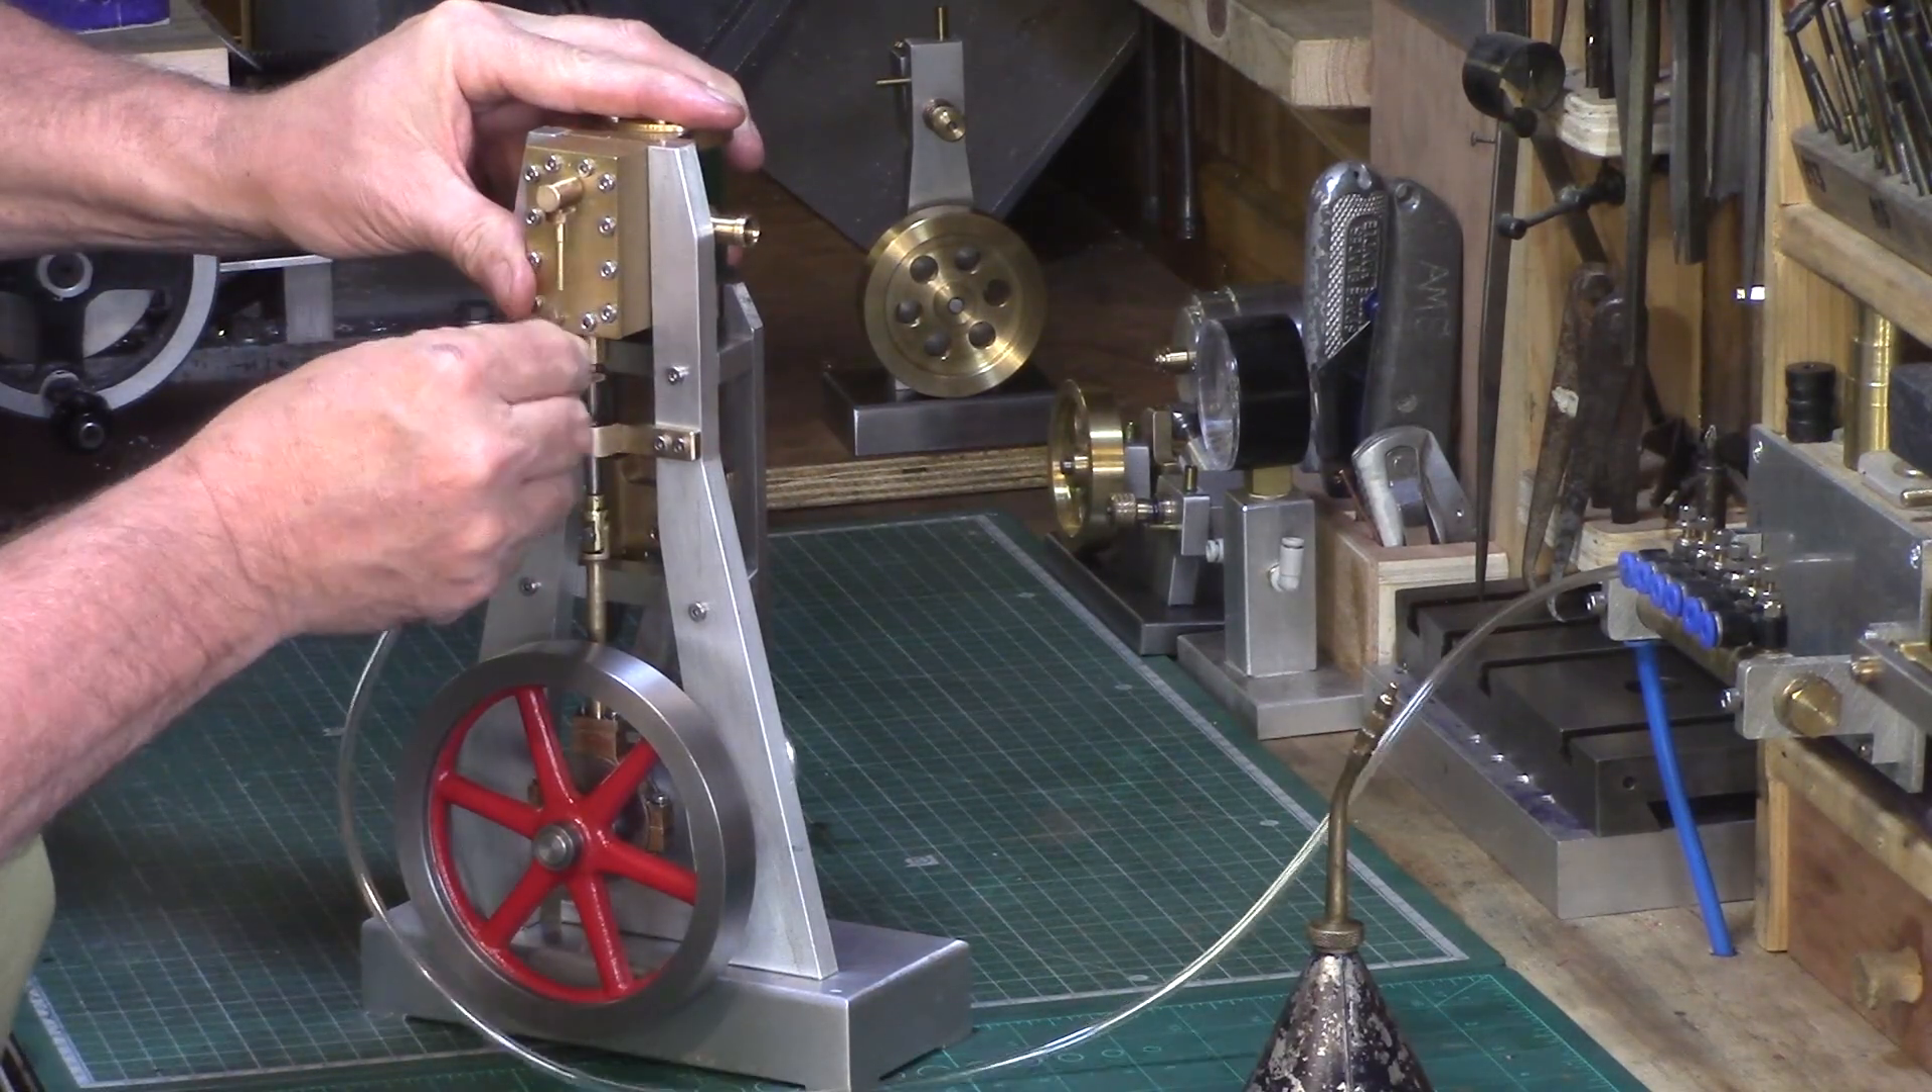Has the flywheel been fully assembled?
Yes.